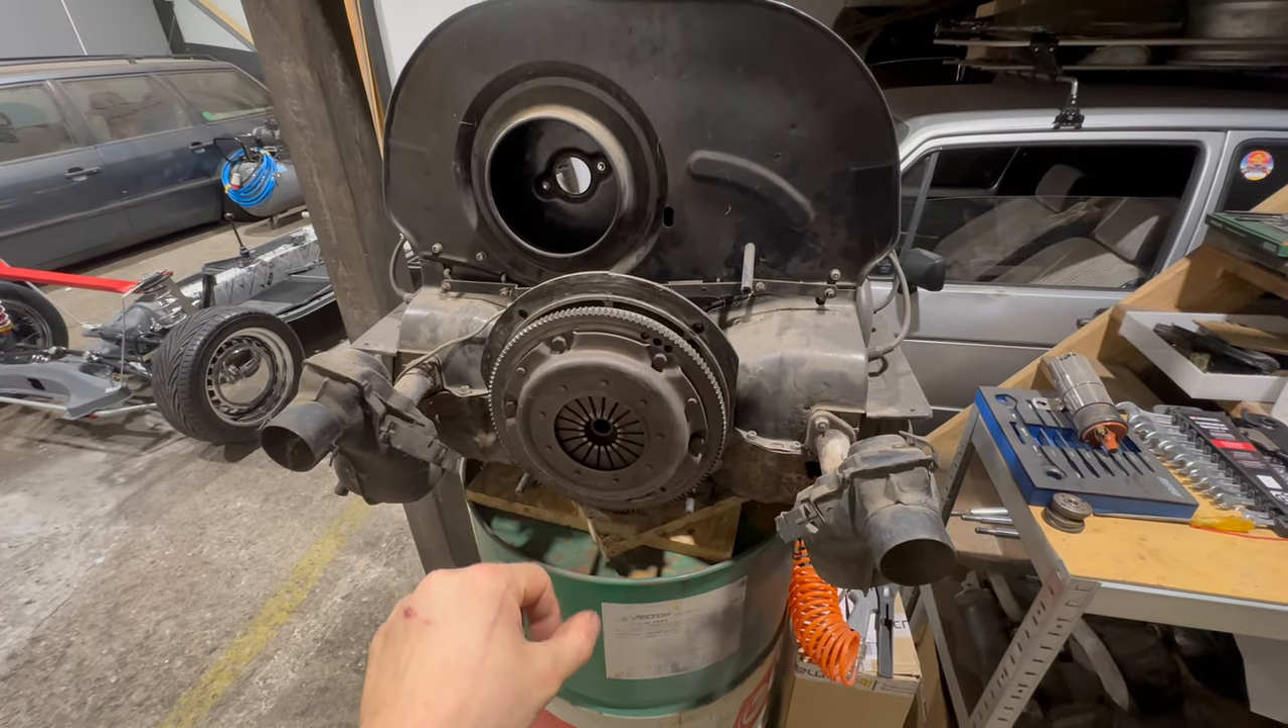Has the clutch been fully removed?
No.